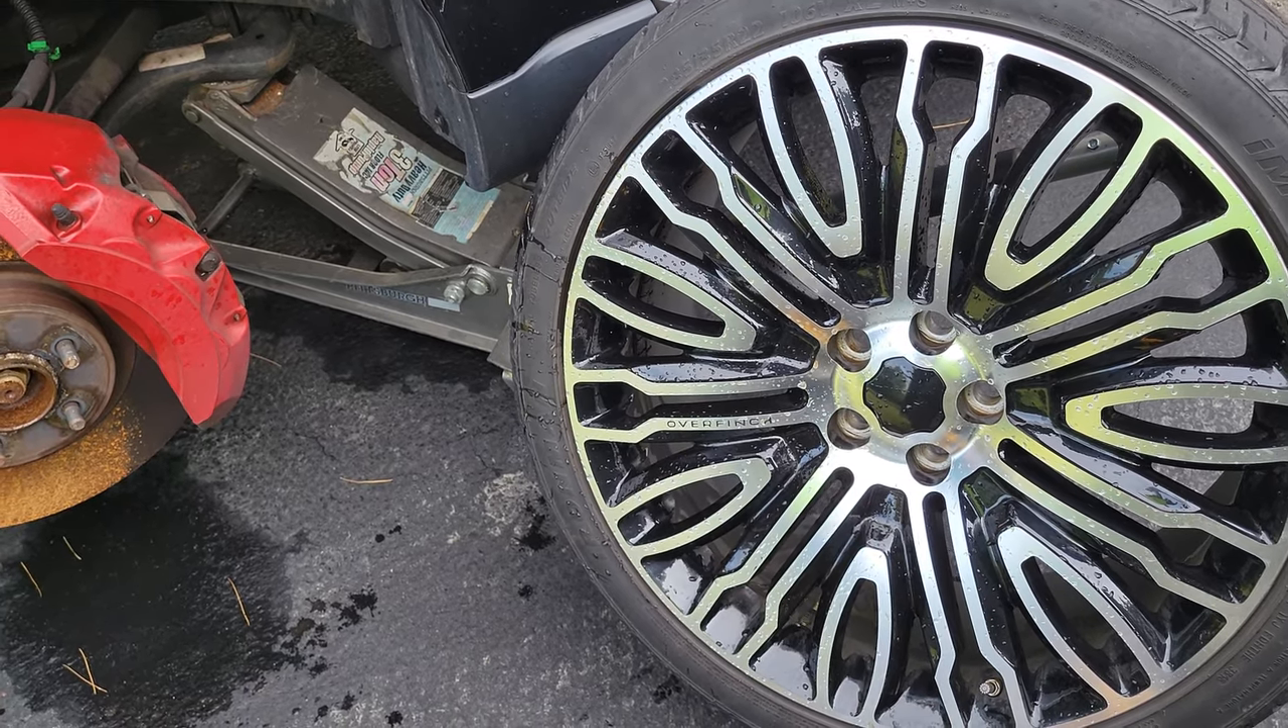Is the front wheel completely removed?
Yes.